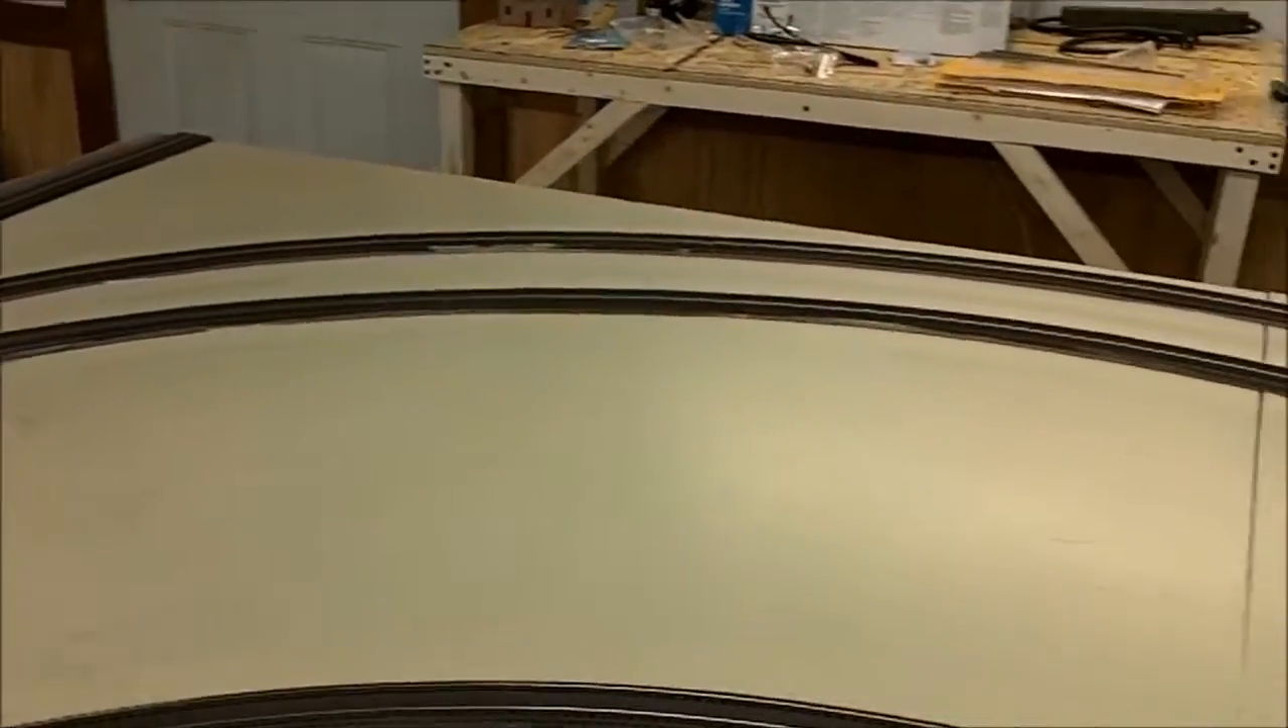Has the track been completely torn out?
No.